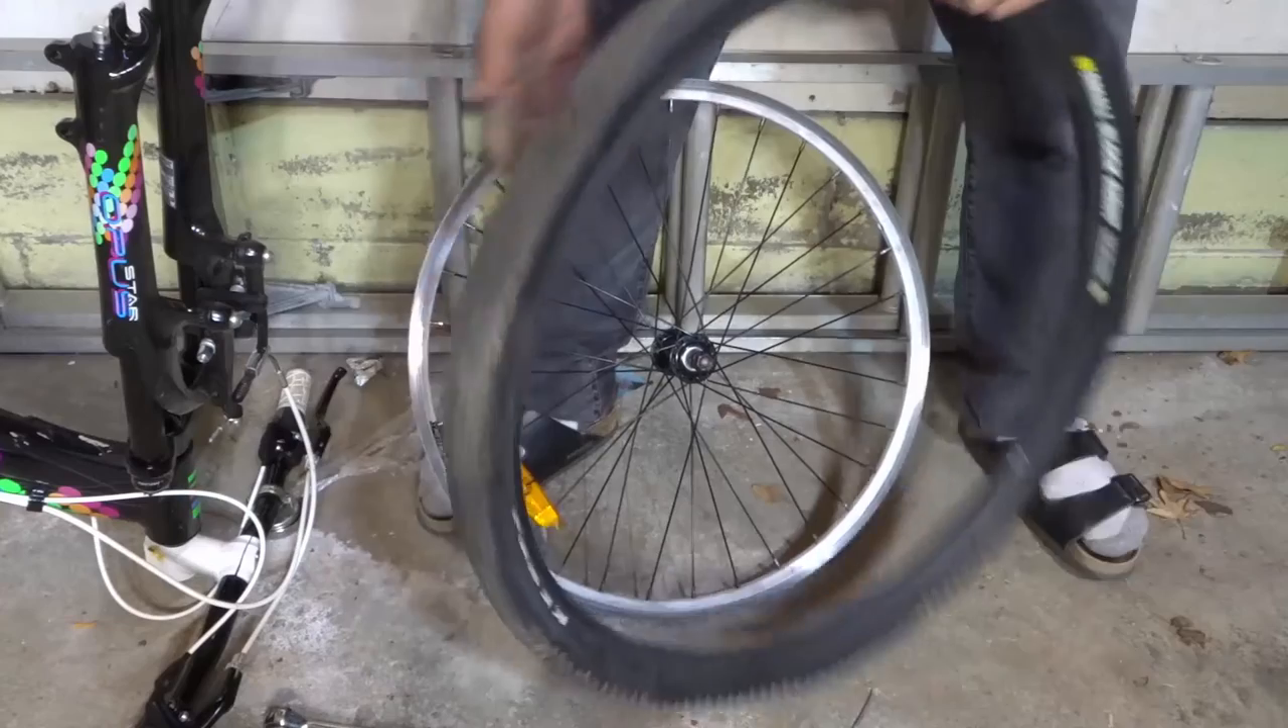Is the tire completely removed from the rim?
Yes.